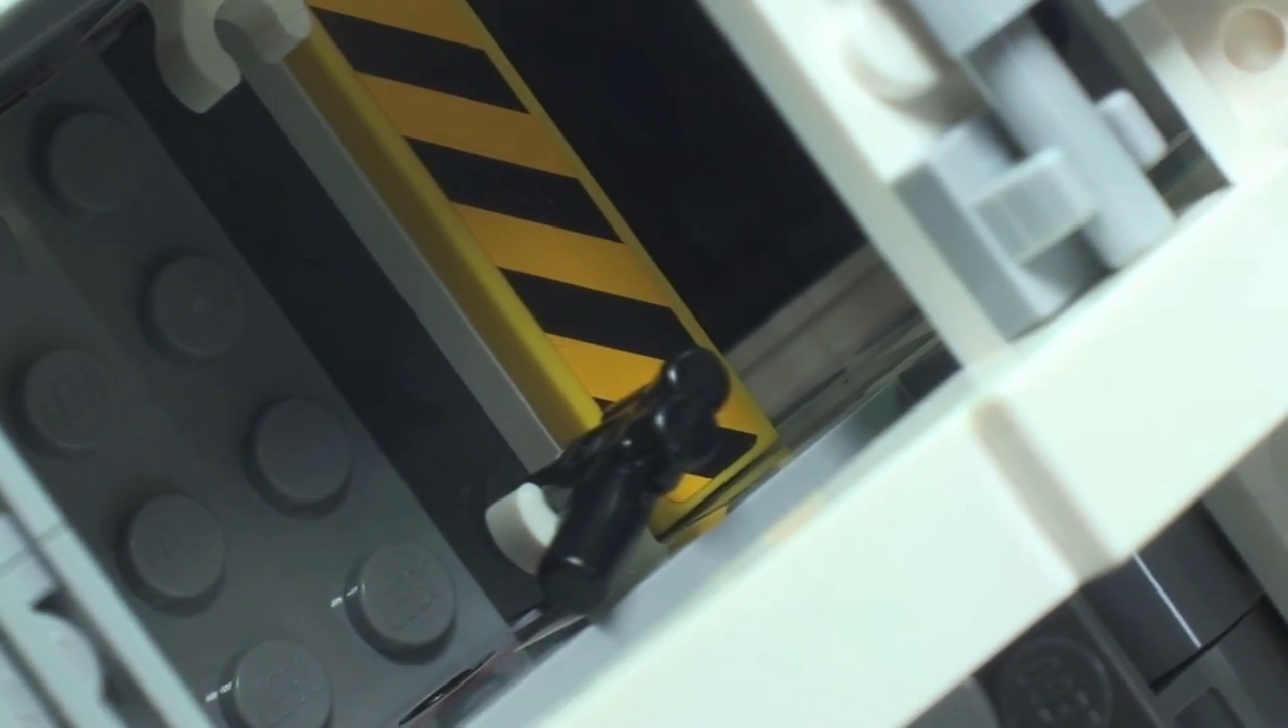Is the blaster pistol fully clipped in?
Yes.